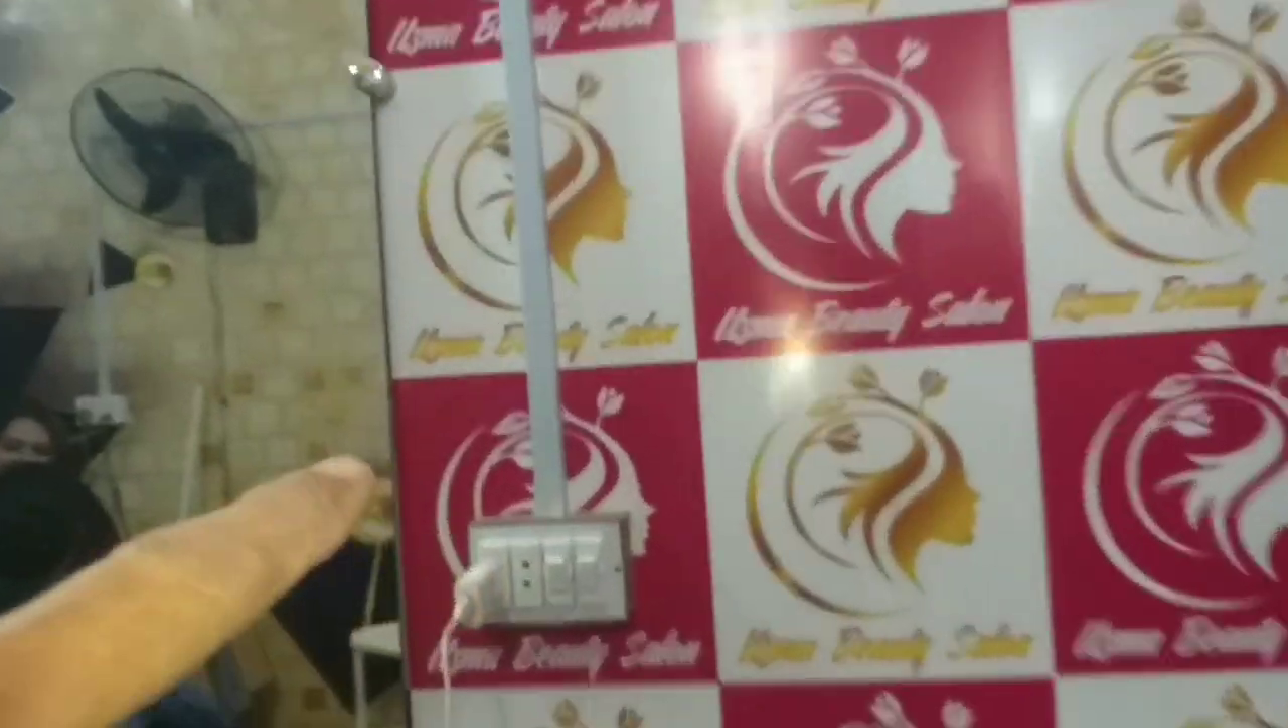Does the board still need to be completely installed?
No.